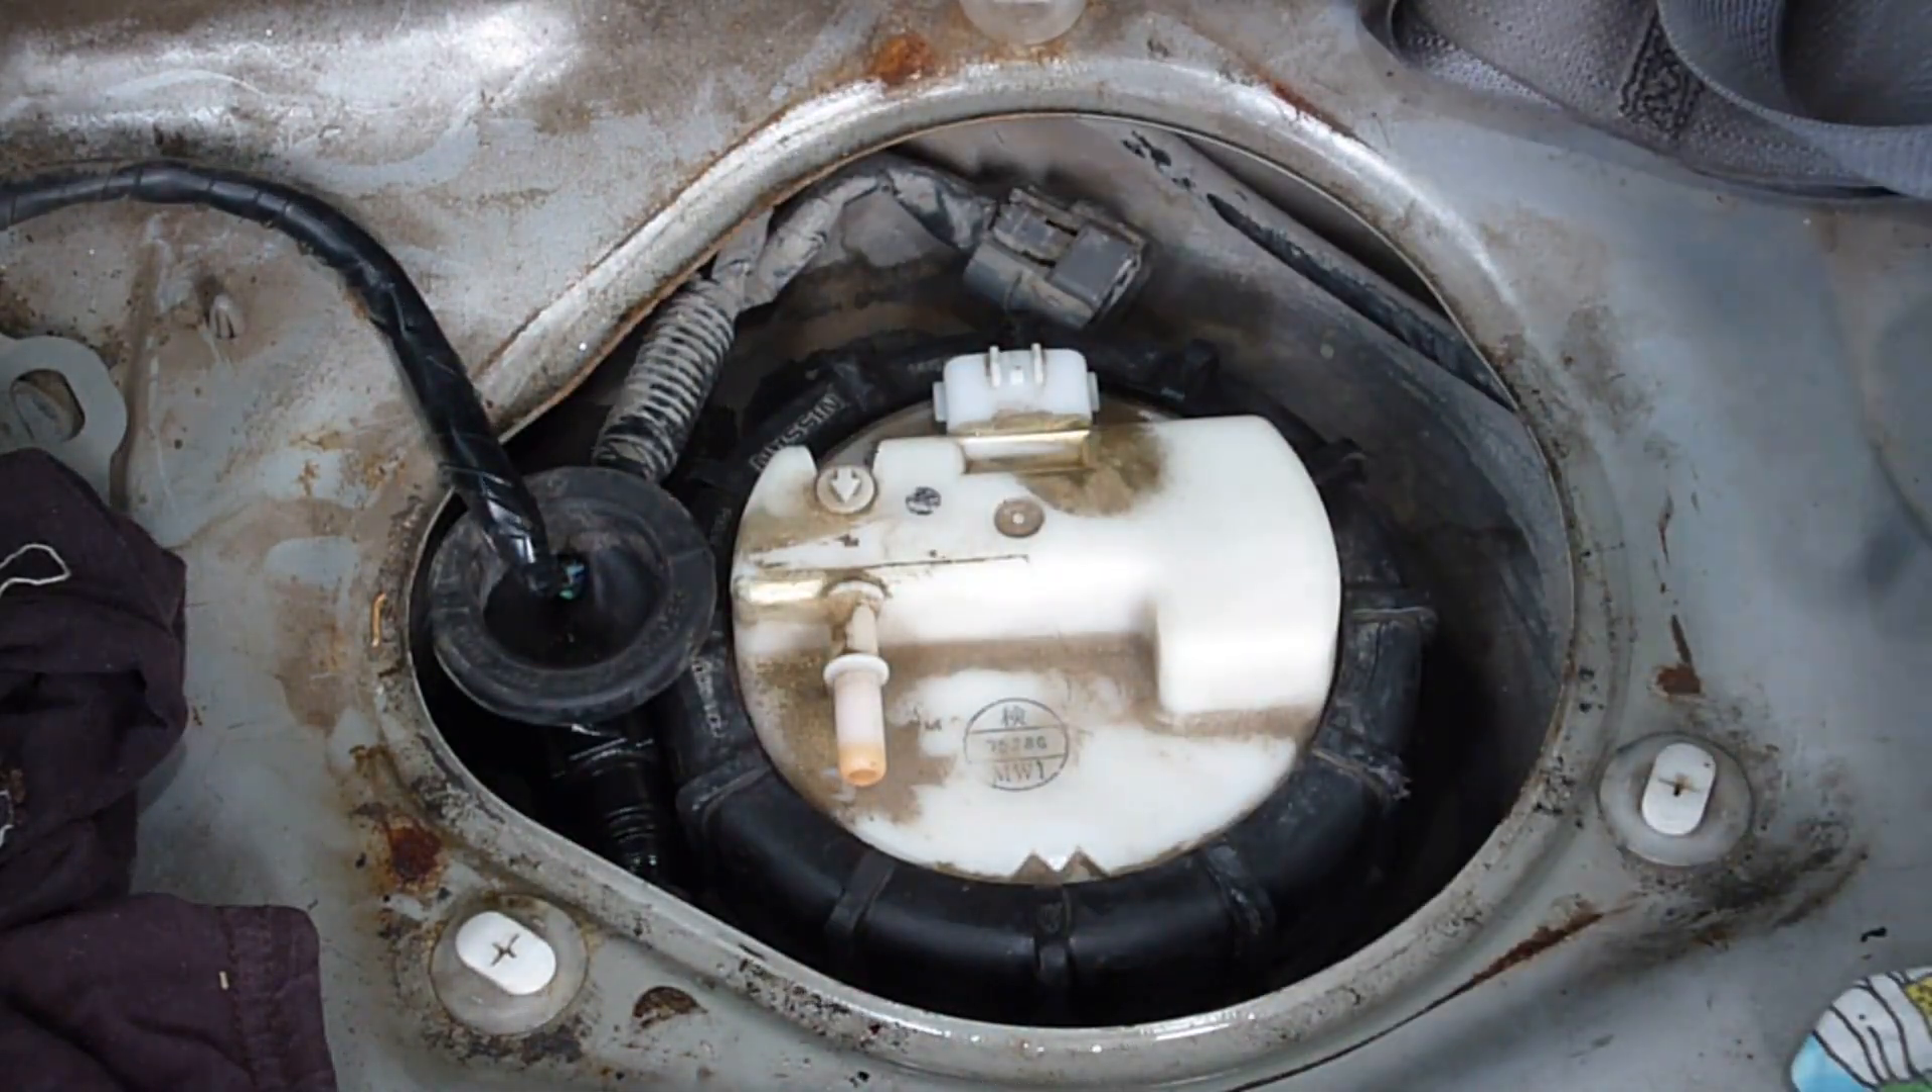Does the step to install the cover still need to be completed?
Yes.